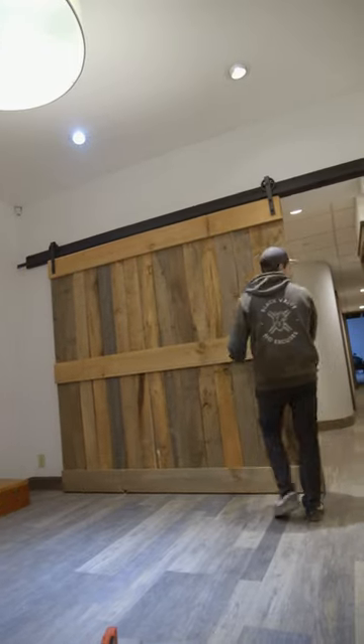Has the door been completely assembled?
Yes.